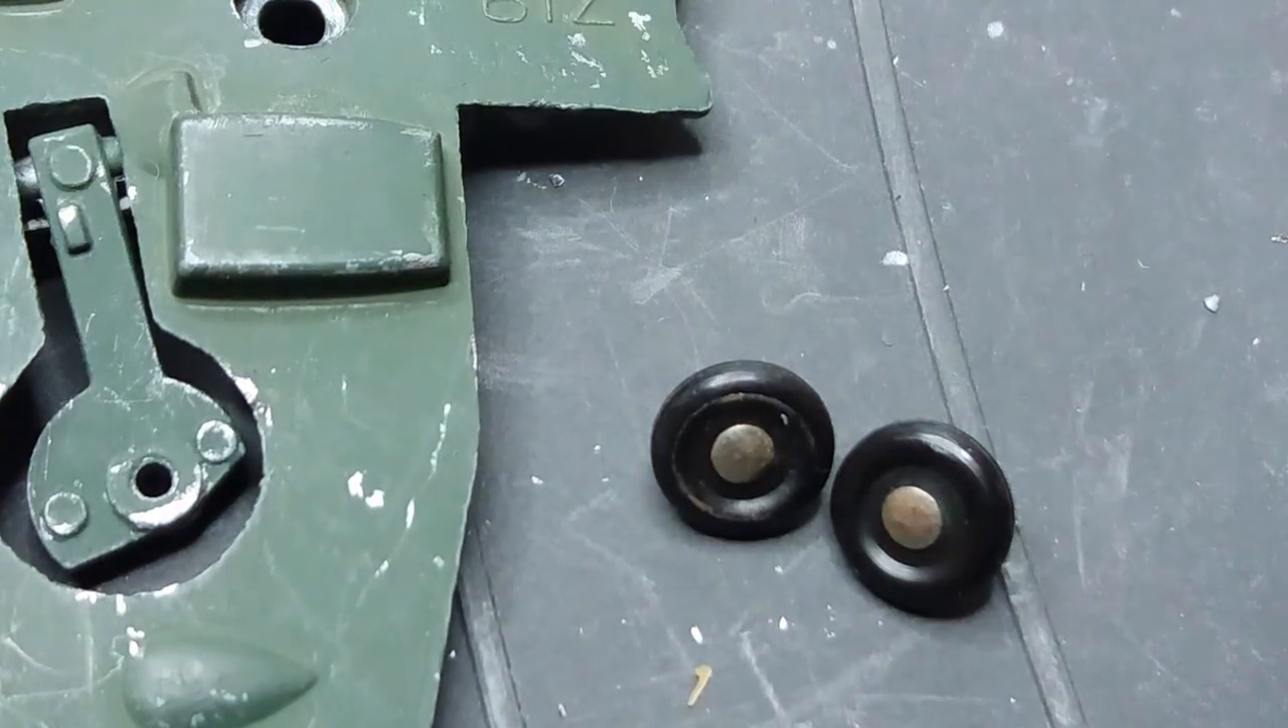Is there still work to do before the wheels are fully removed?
No.